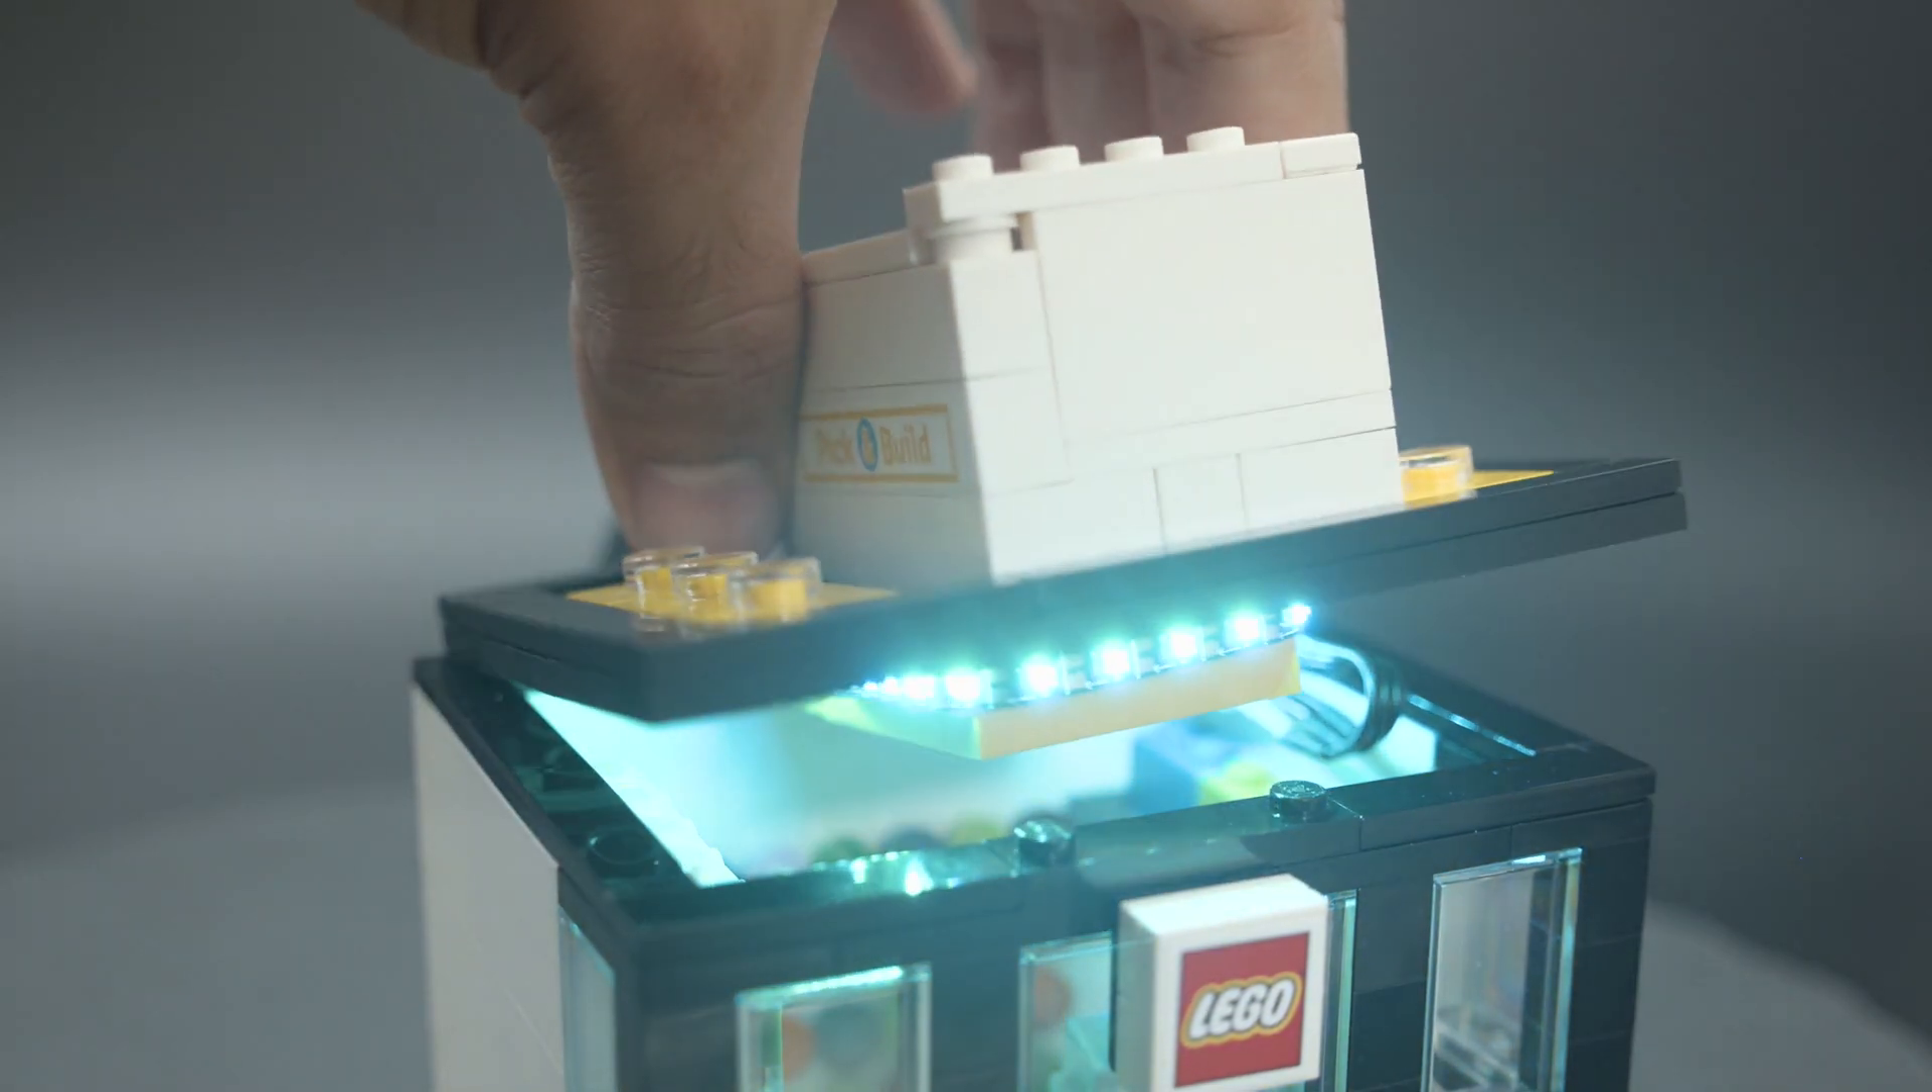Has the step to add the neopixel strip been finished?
Yes.